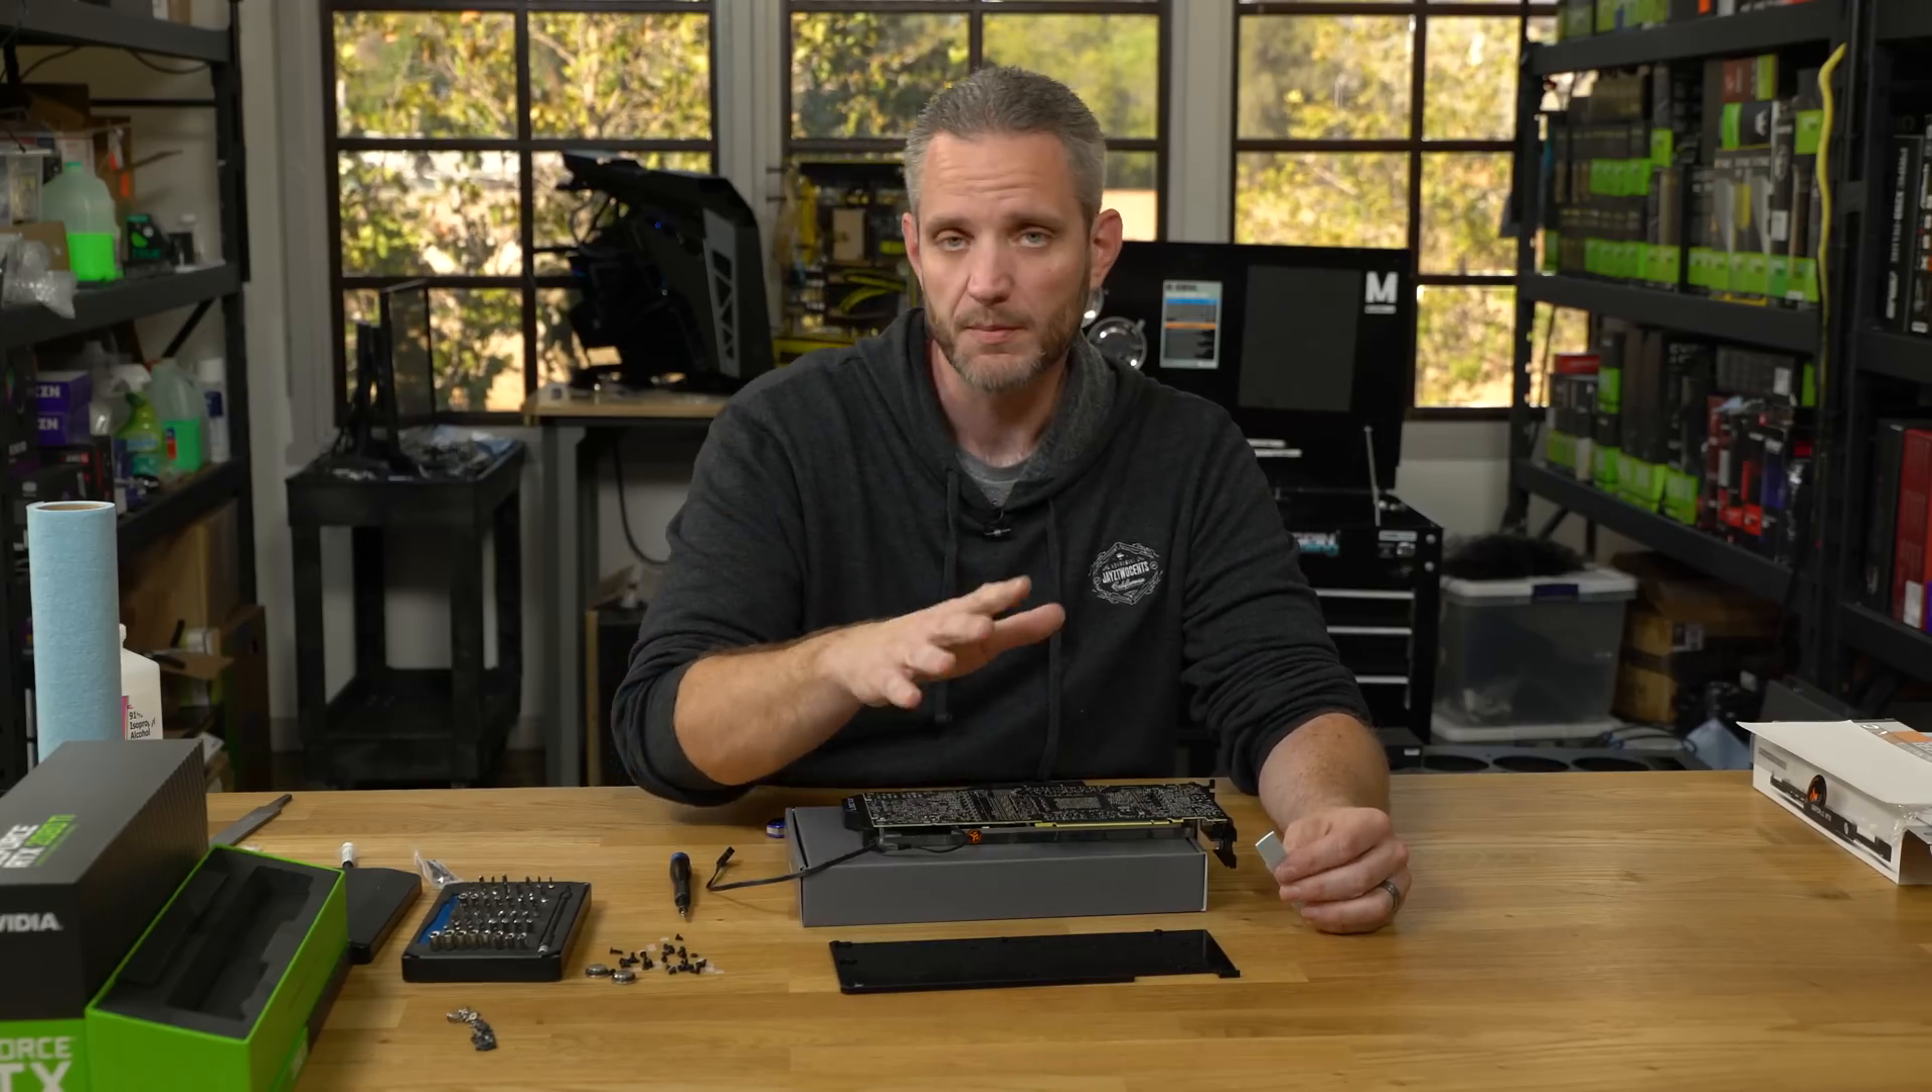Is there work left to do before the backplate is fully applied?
Yes.